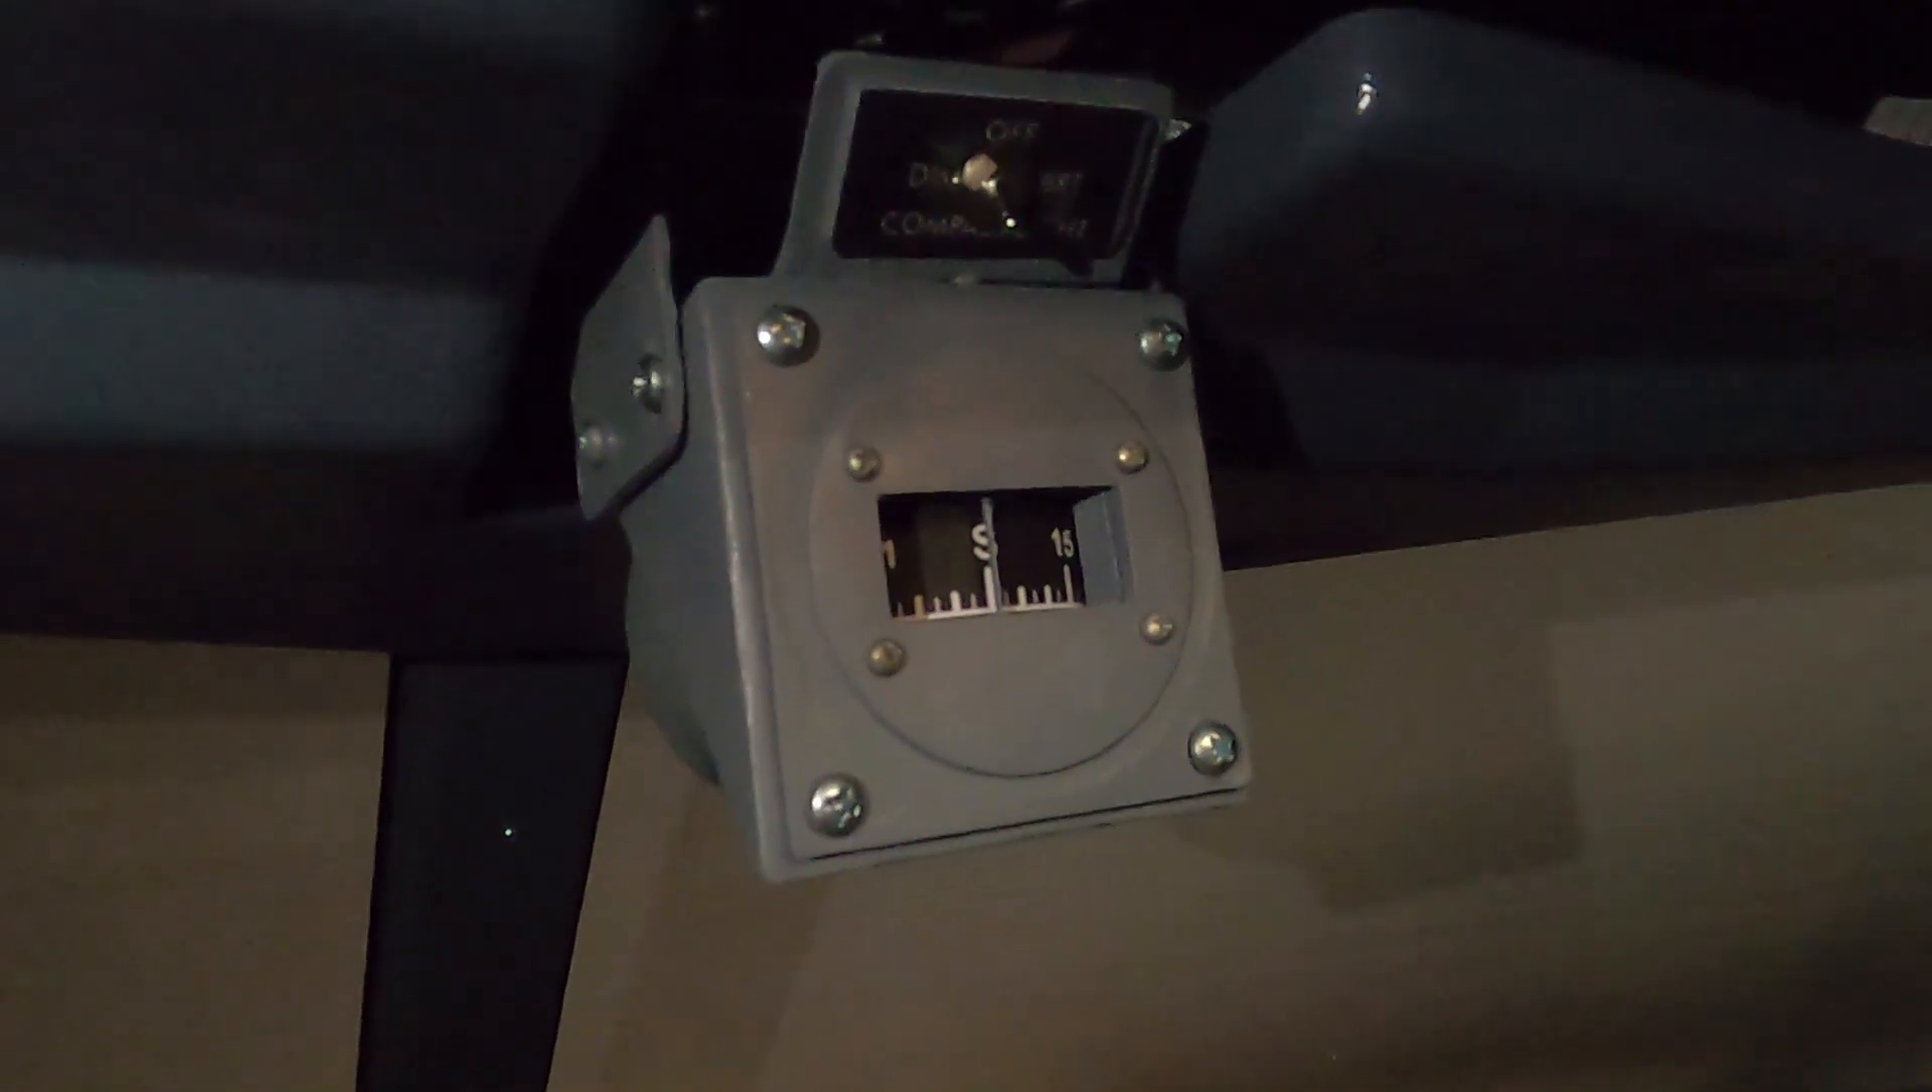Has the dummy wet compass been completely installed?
Yes.